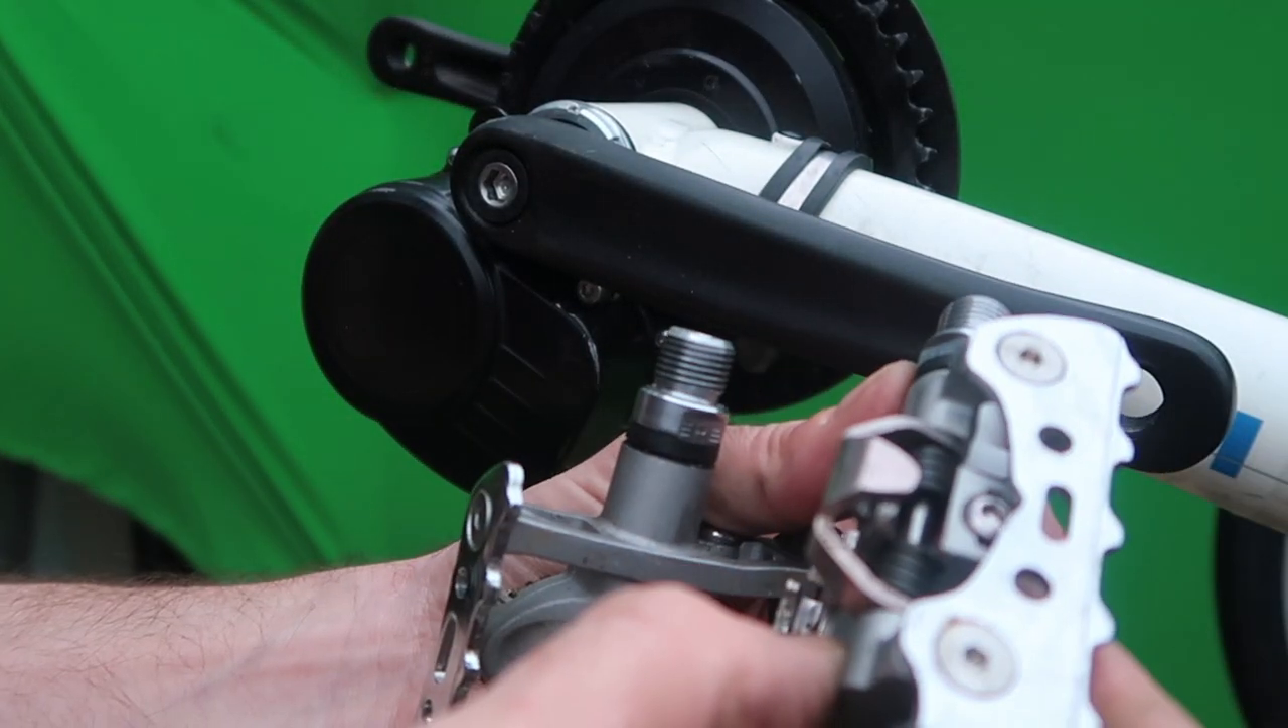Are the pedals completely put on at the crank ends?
No.